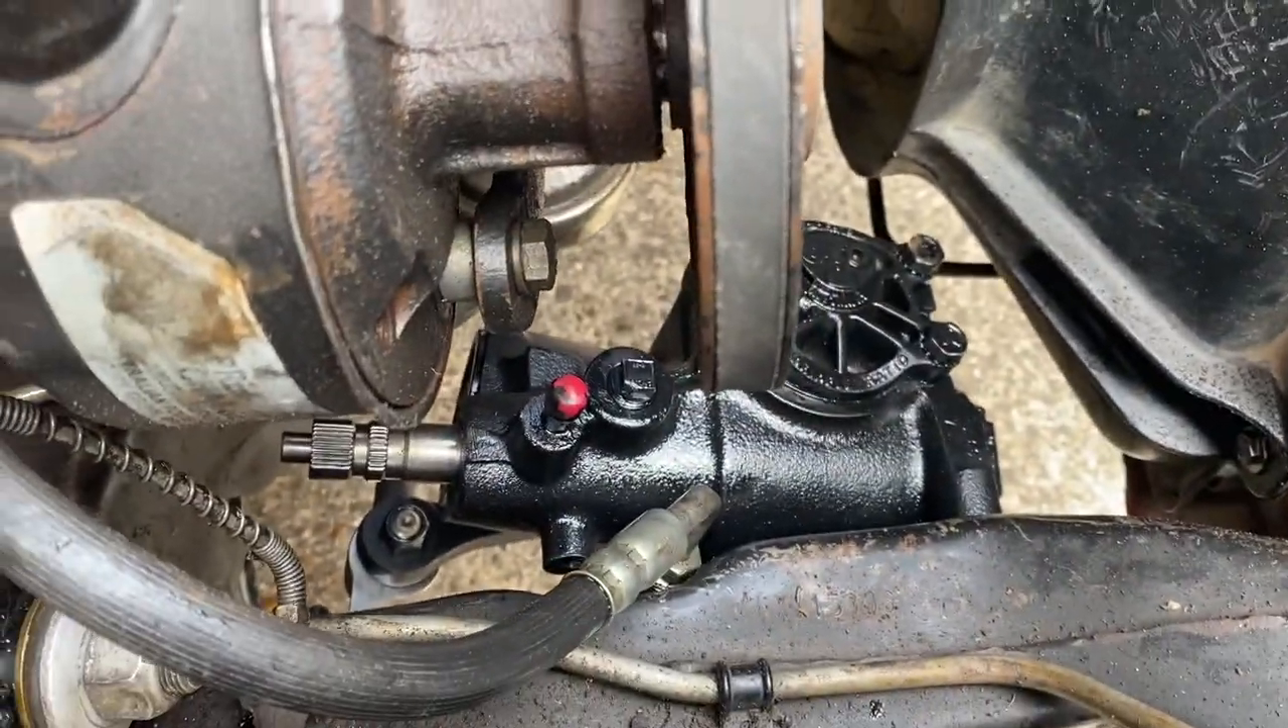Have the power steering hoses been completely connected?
No.